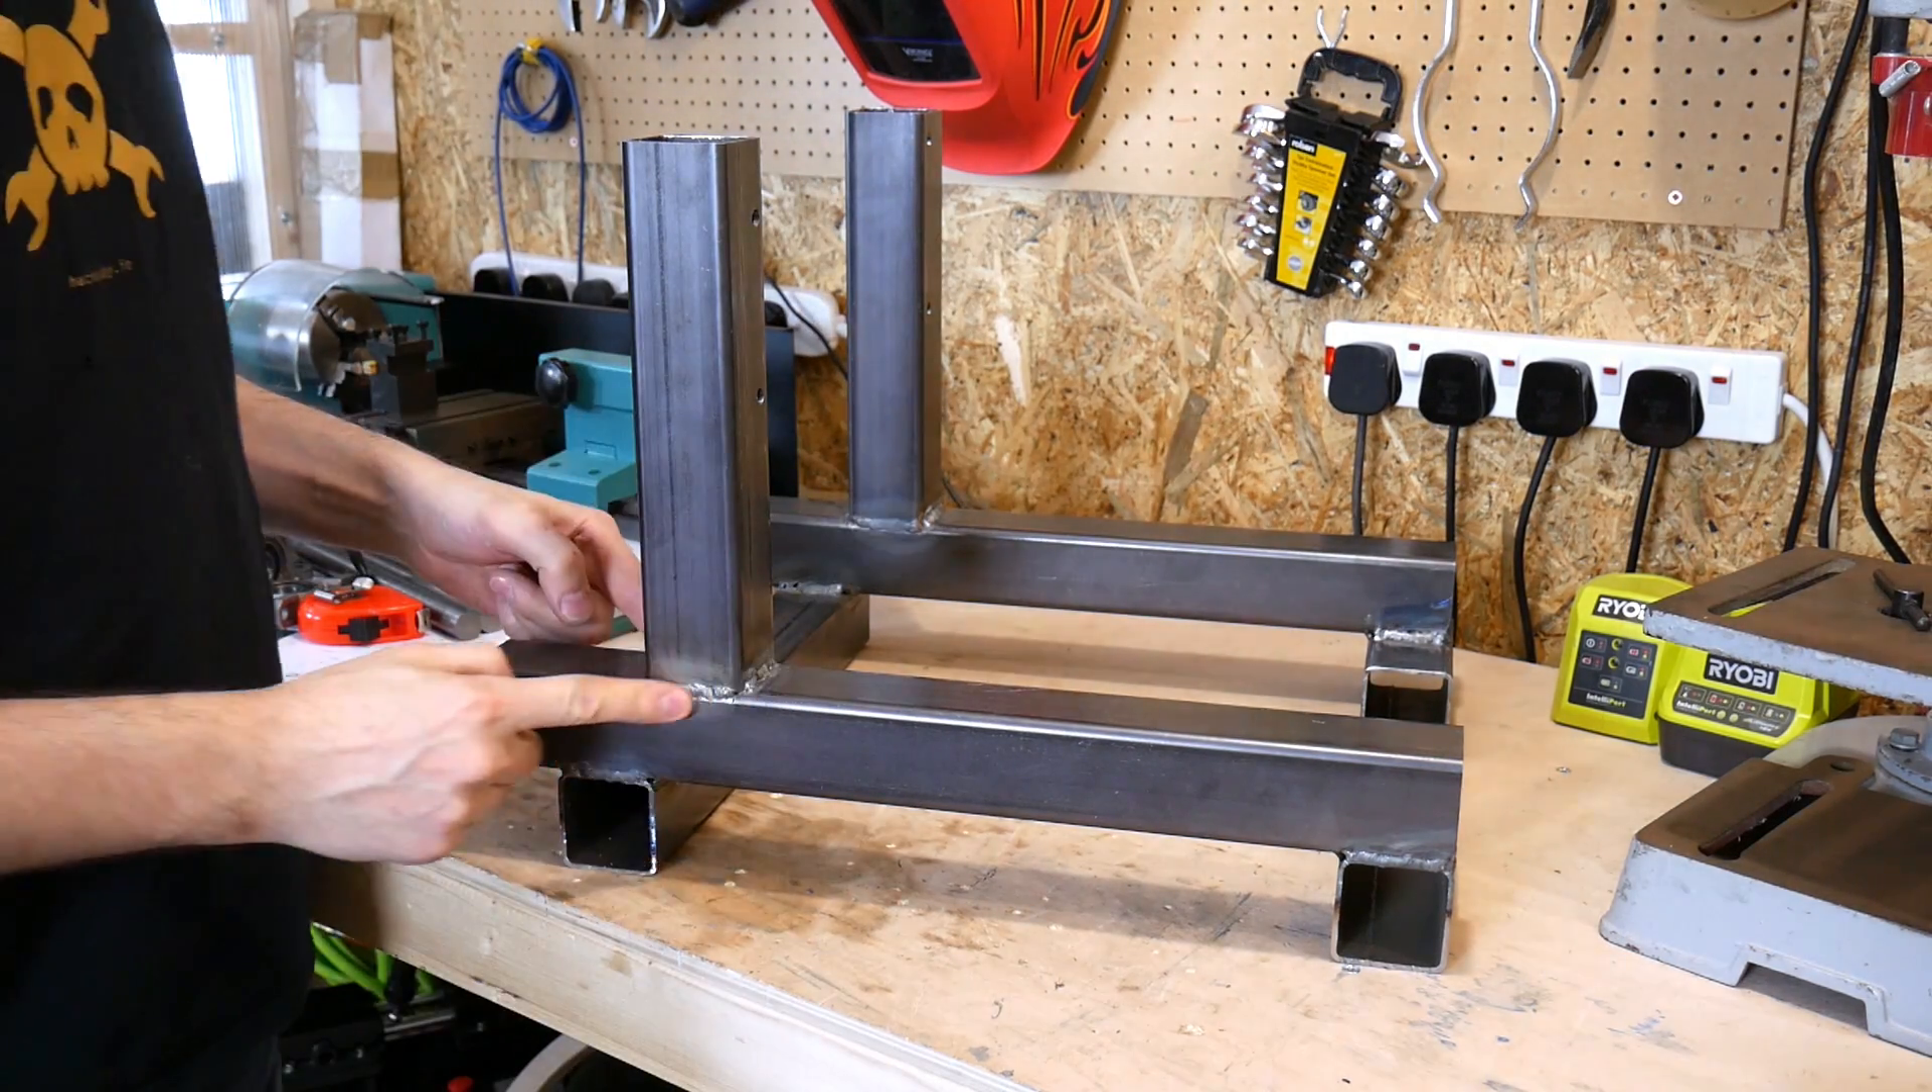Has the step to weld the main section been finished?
Yes.